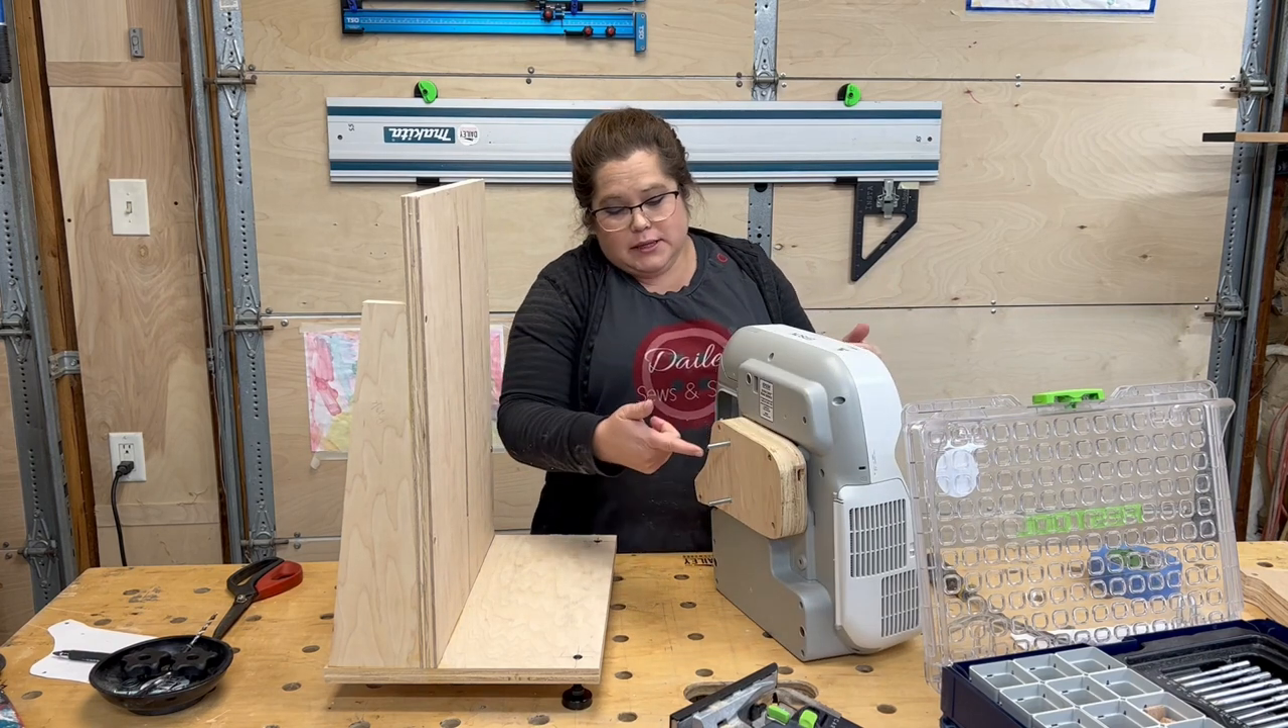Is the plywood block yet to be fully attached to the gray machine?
No.